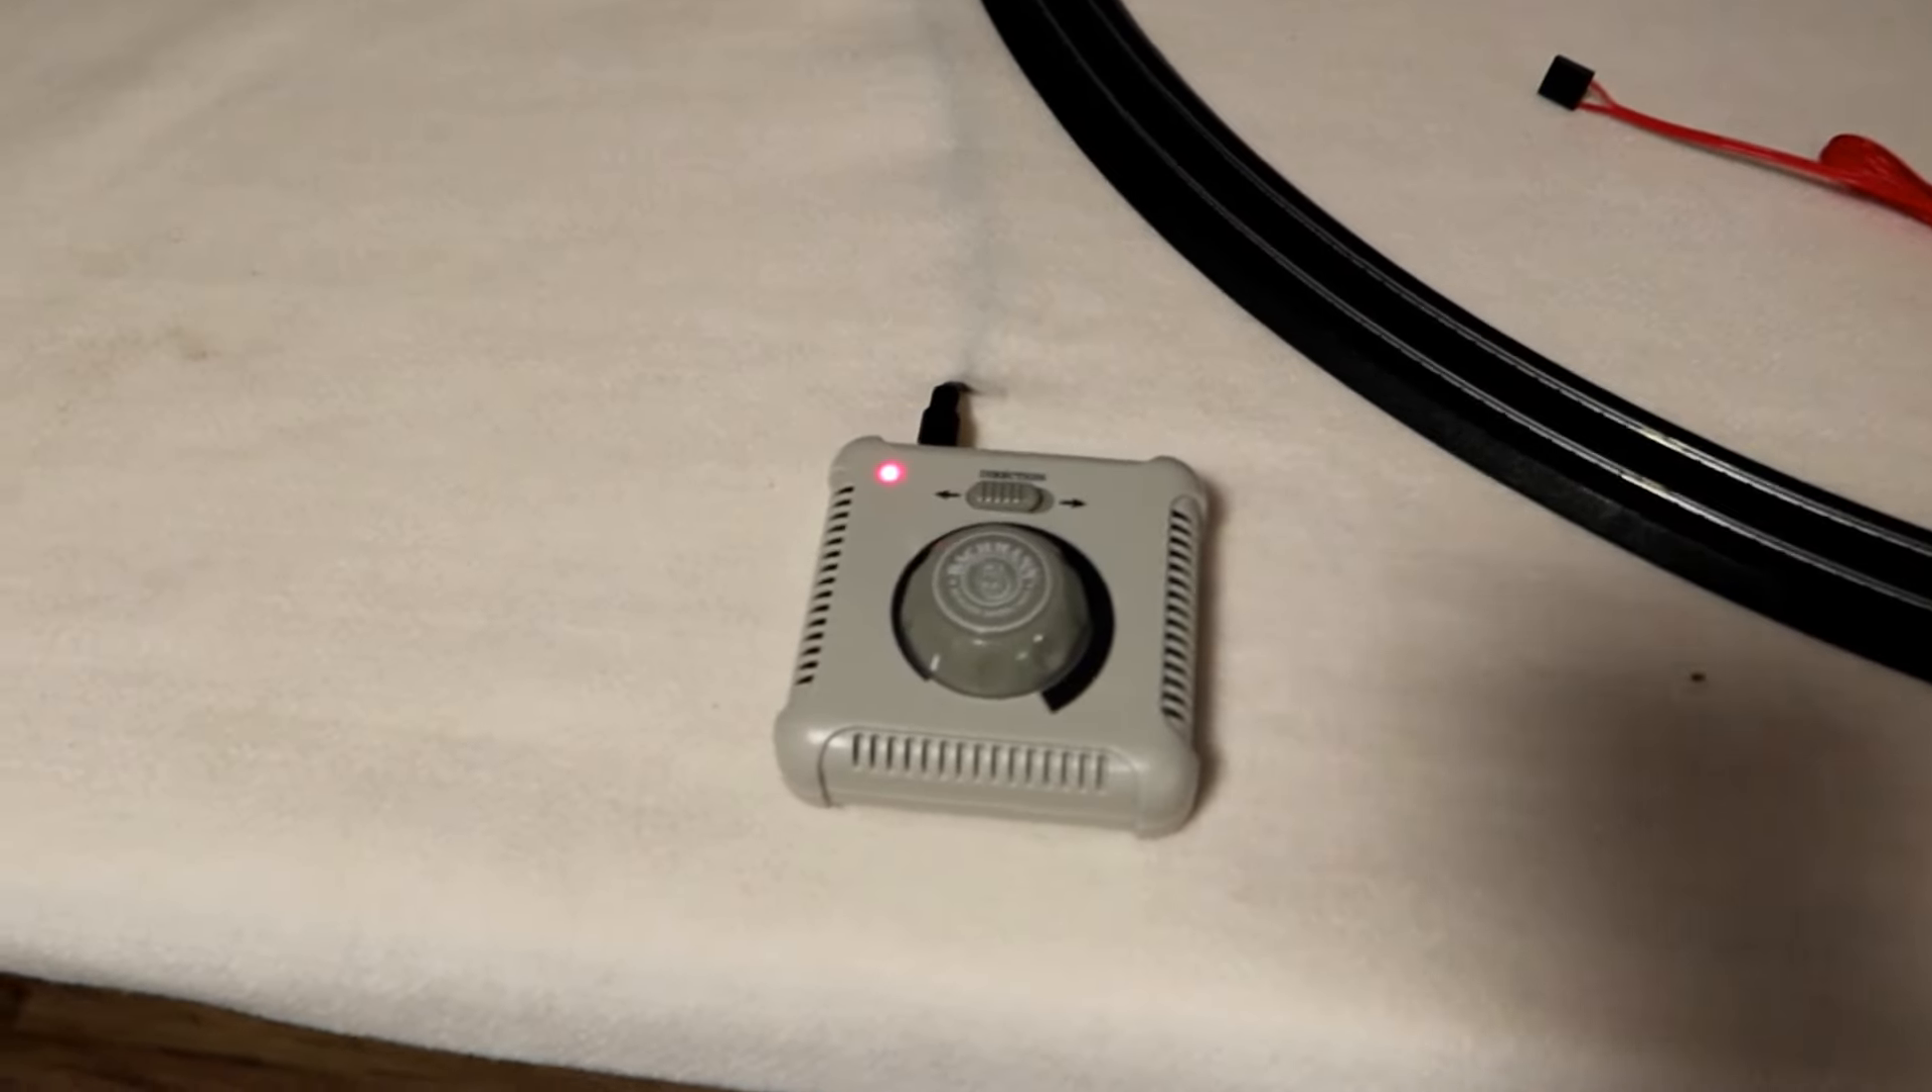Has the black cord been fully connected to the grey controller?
Yes.